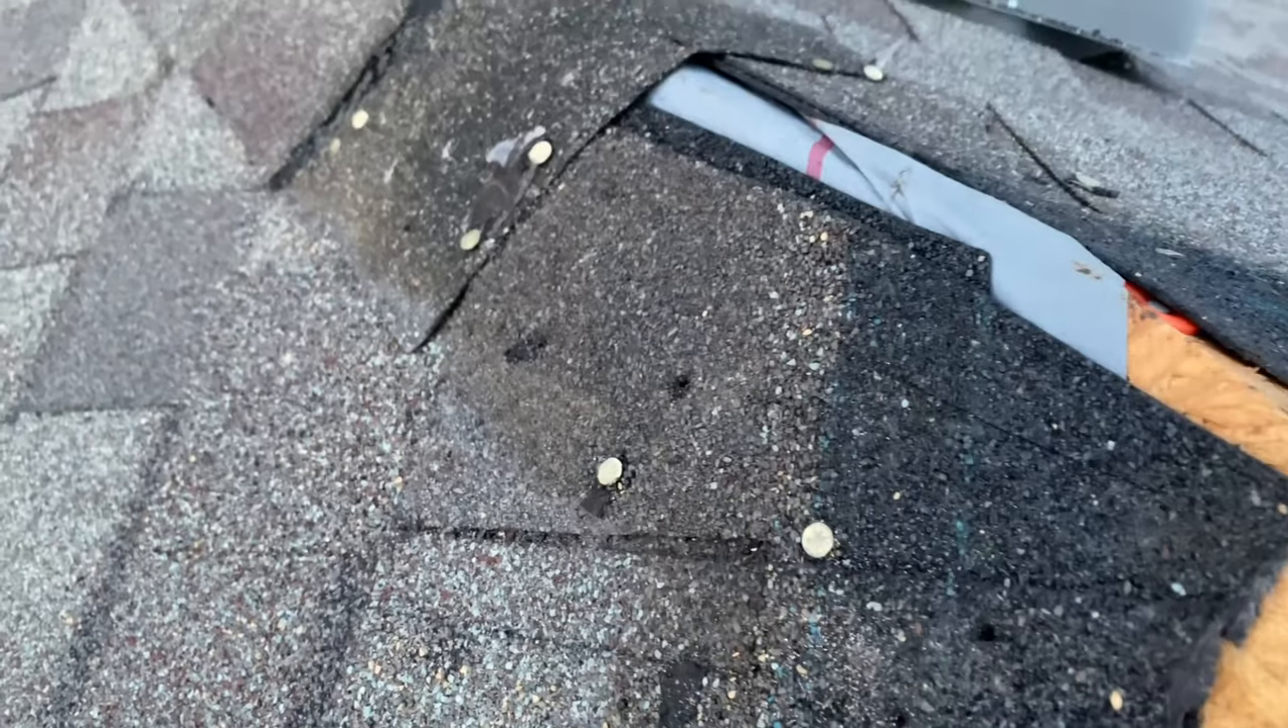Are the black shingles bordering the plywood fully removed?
No.